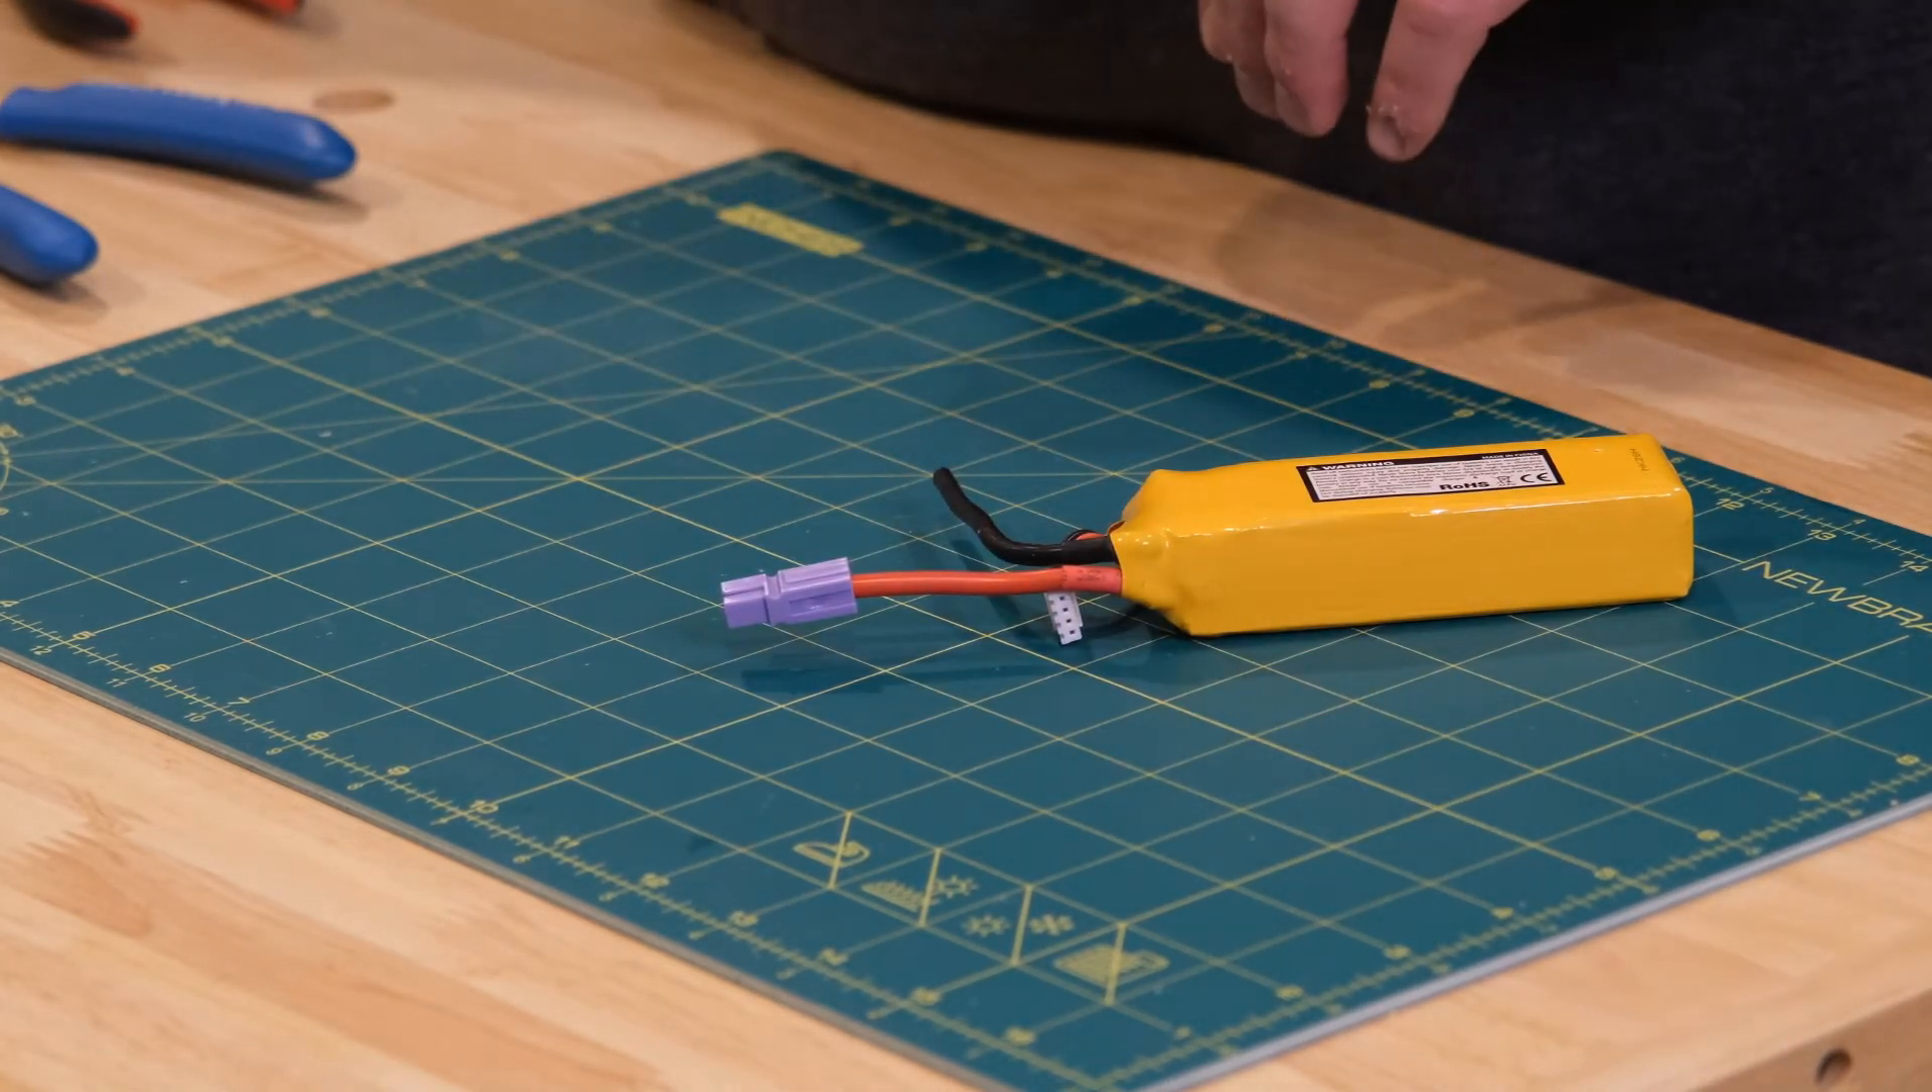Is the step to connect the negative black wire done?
No.